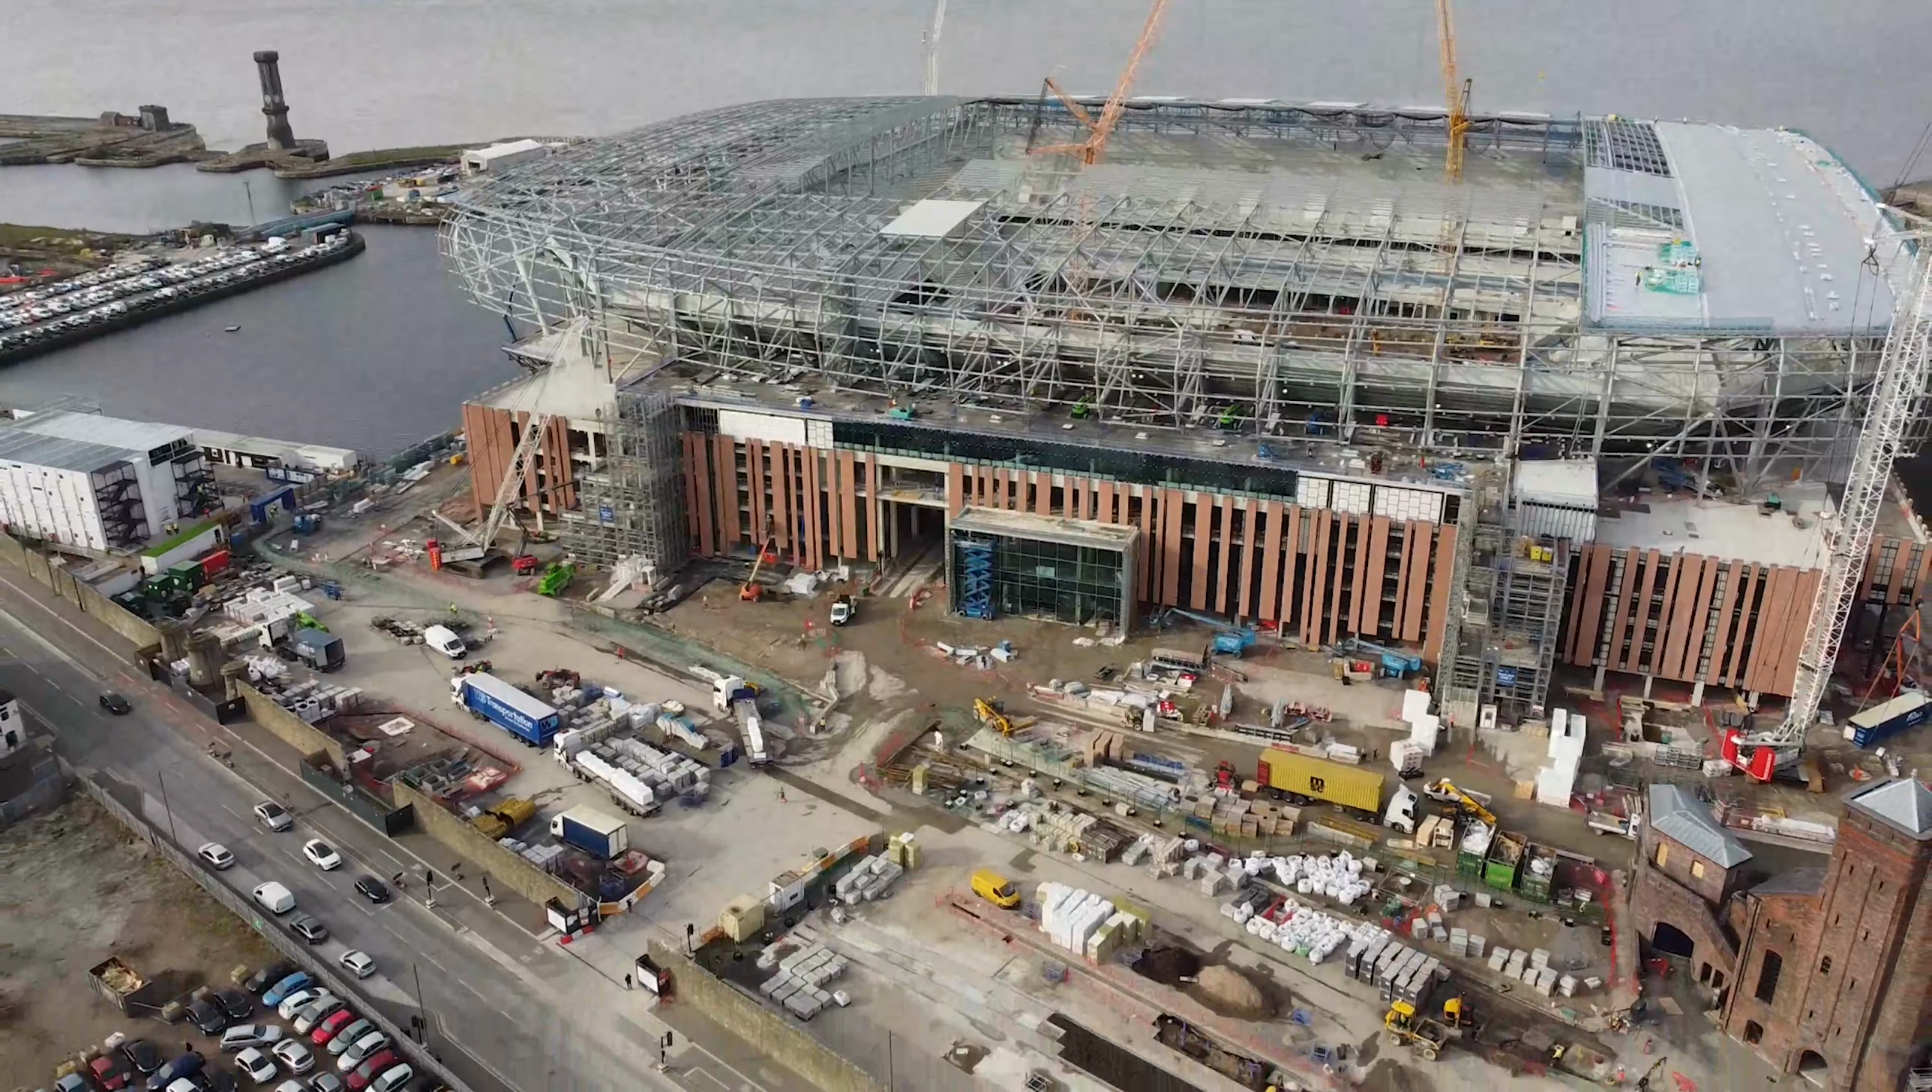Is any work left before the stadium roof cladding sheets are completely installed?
Yes.